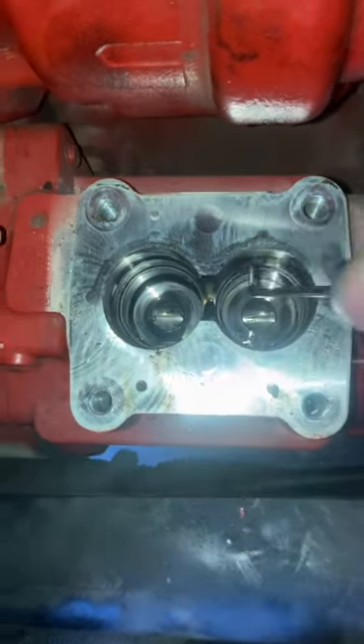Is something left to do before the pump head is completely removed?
No.